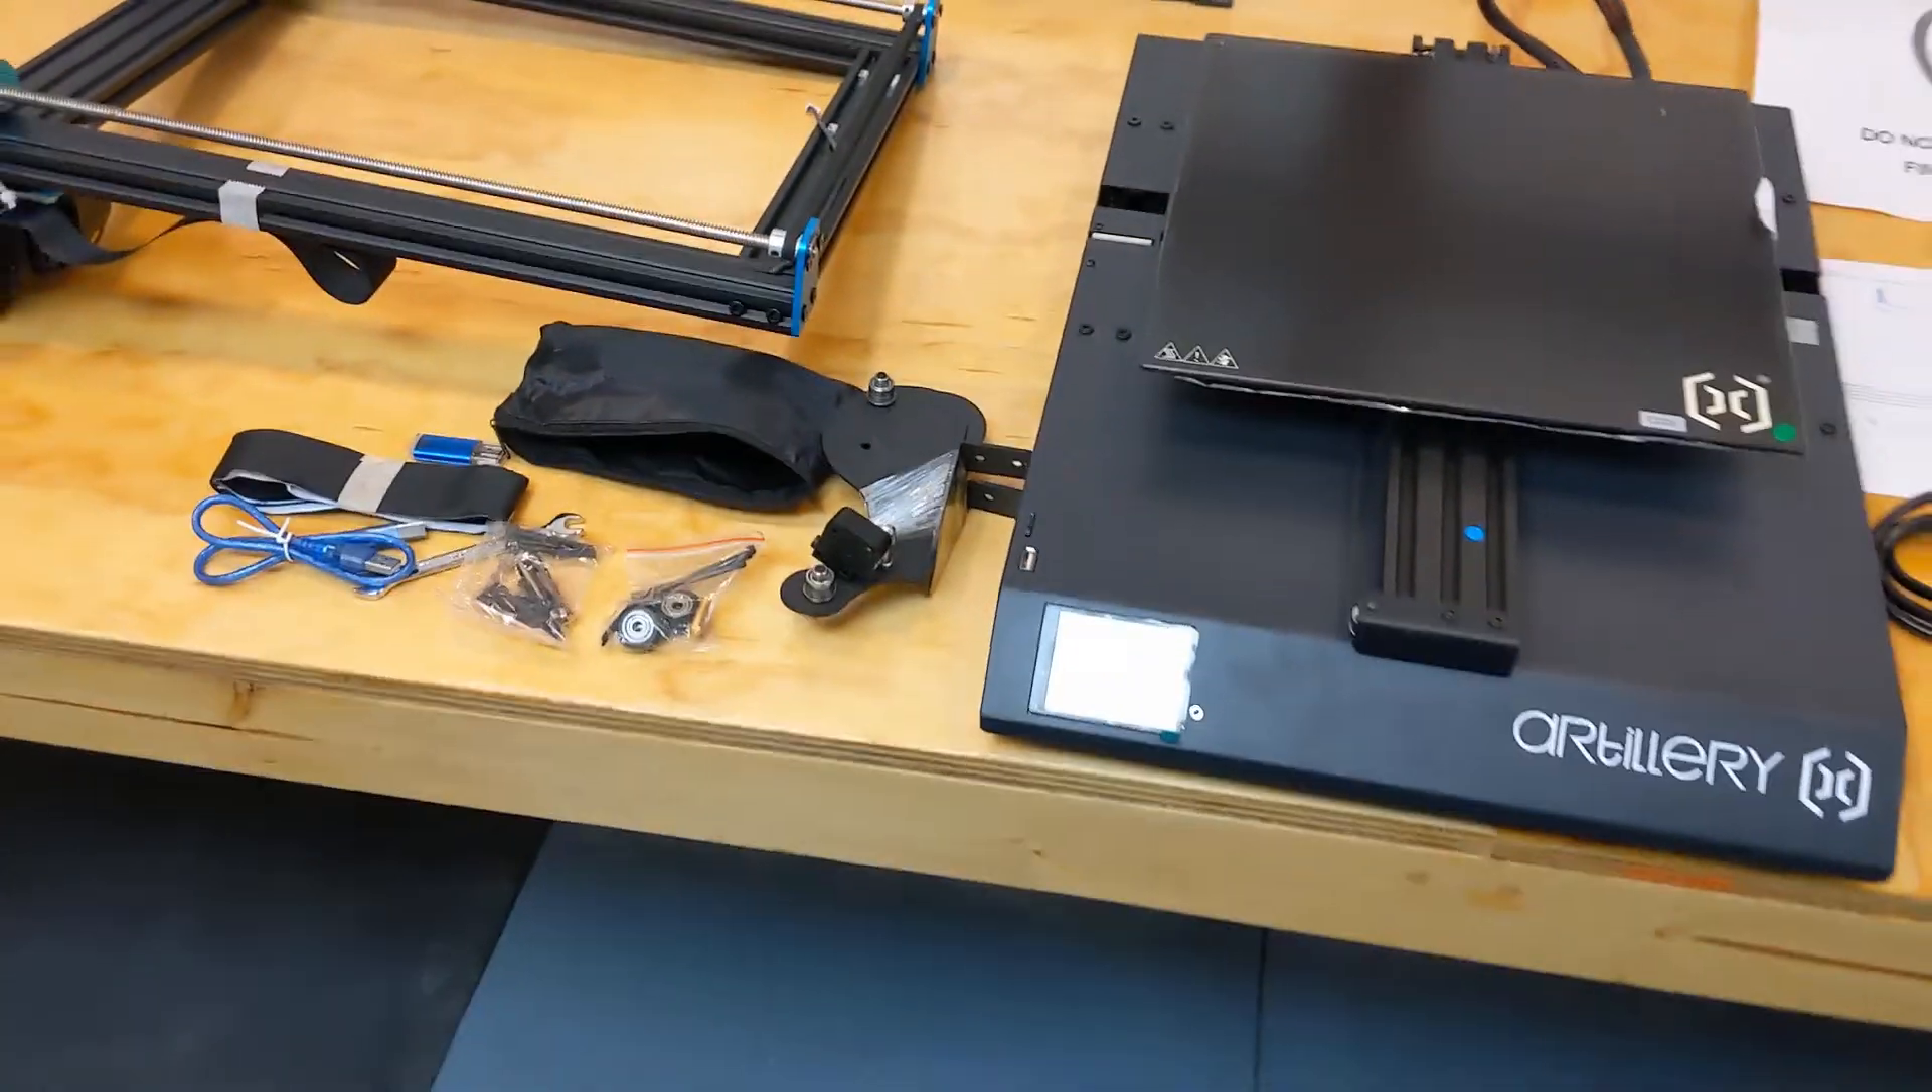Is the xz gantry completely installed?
No.